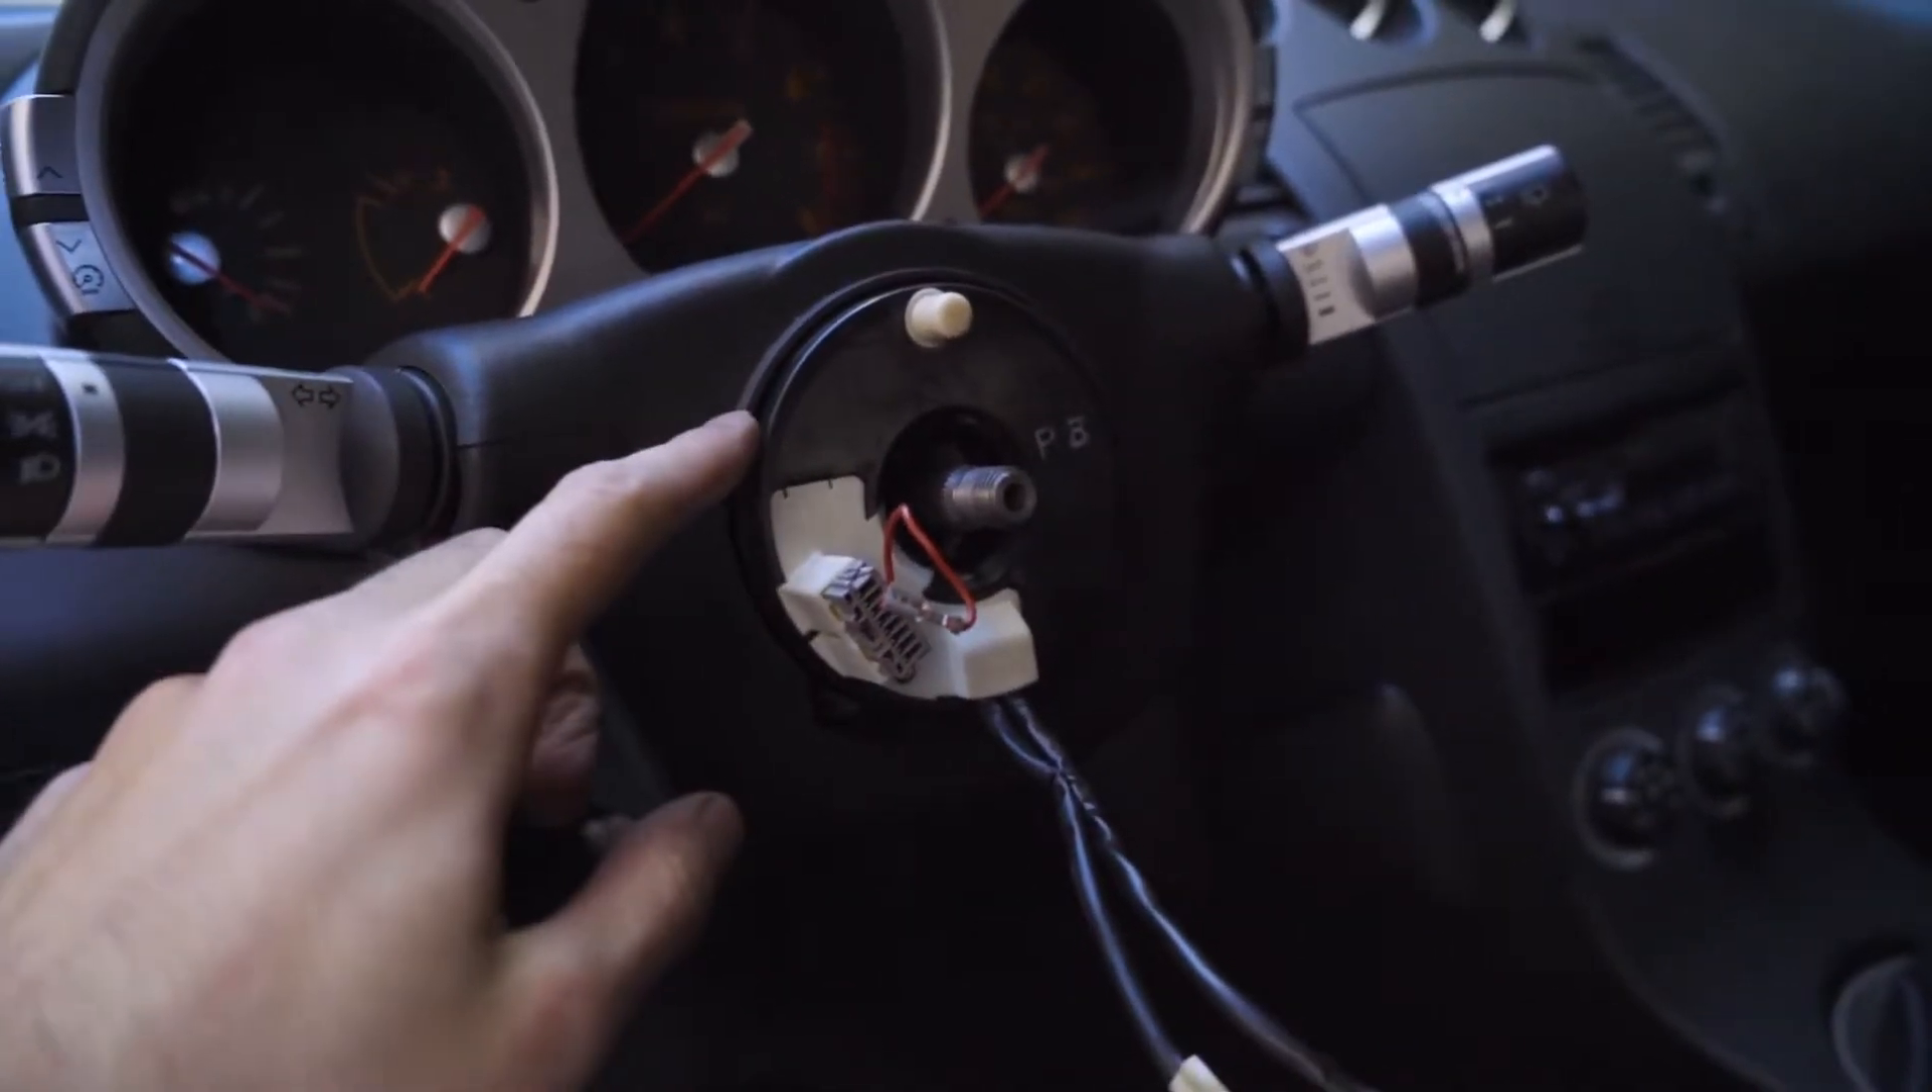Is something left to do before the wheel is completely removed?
No.